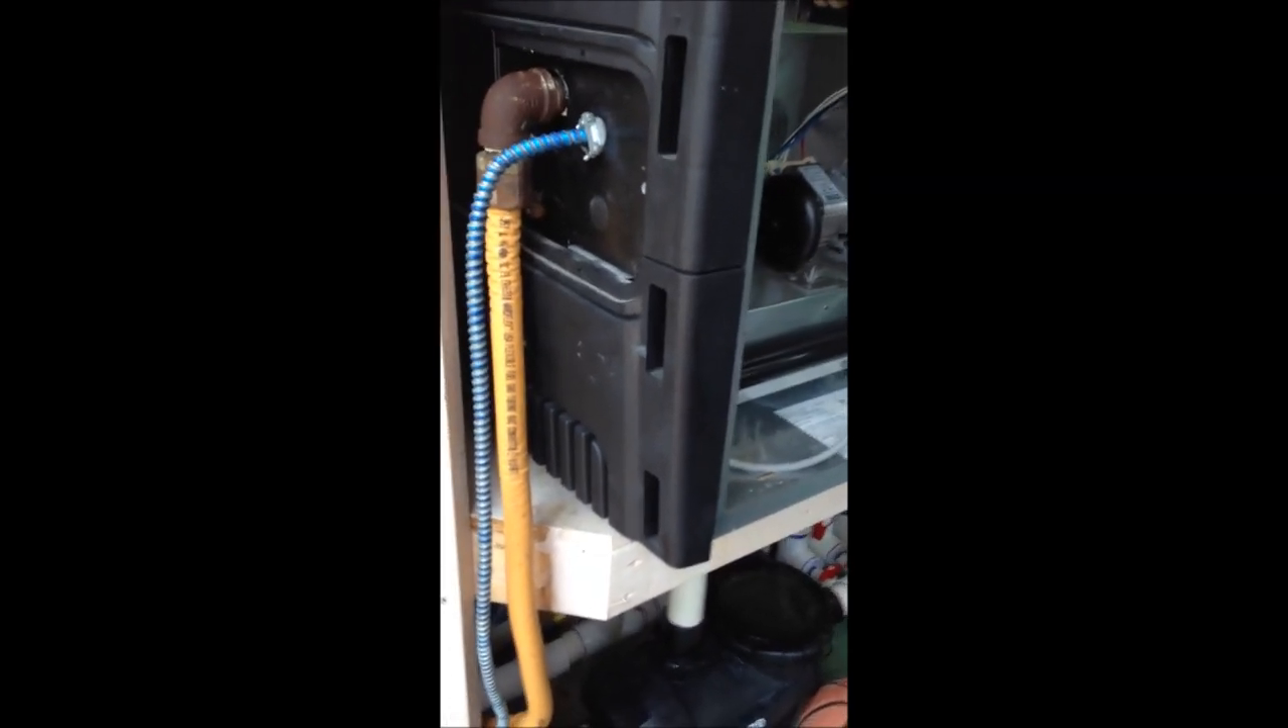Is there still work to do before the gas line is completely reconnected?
No.